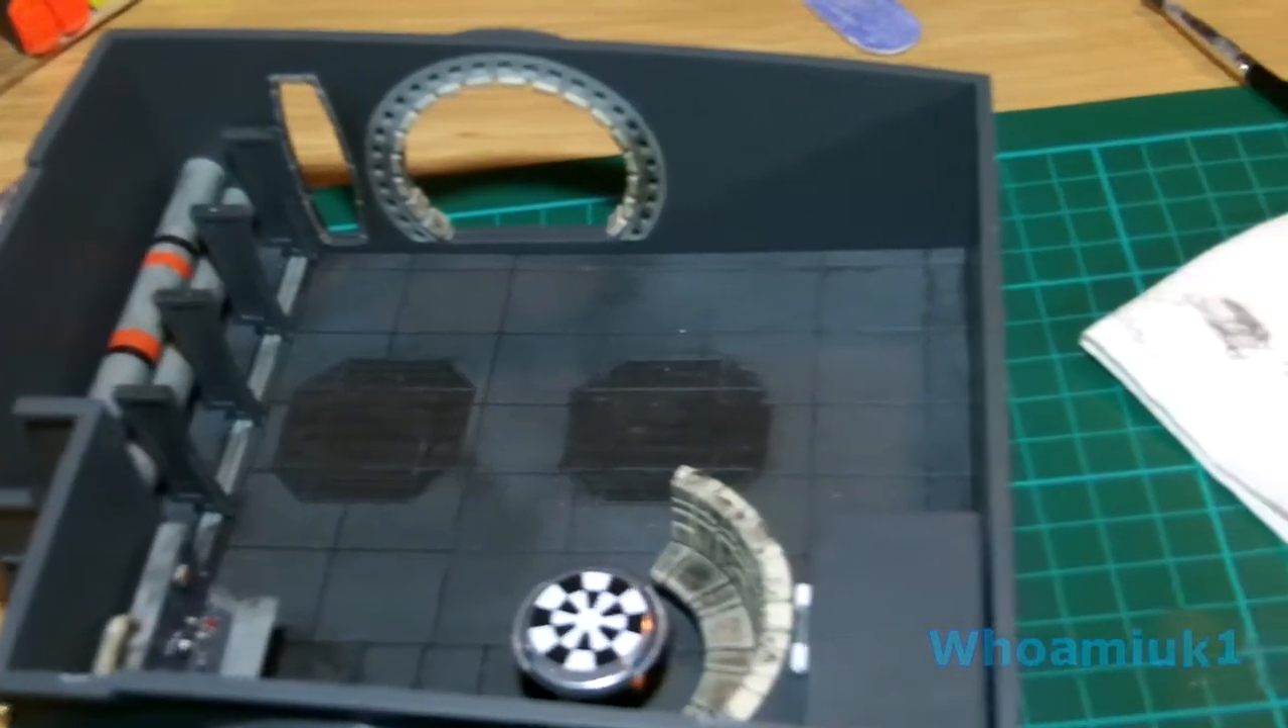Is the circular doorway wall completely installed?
Yes.